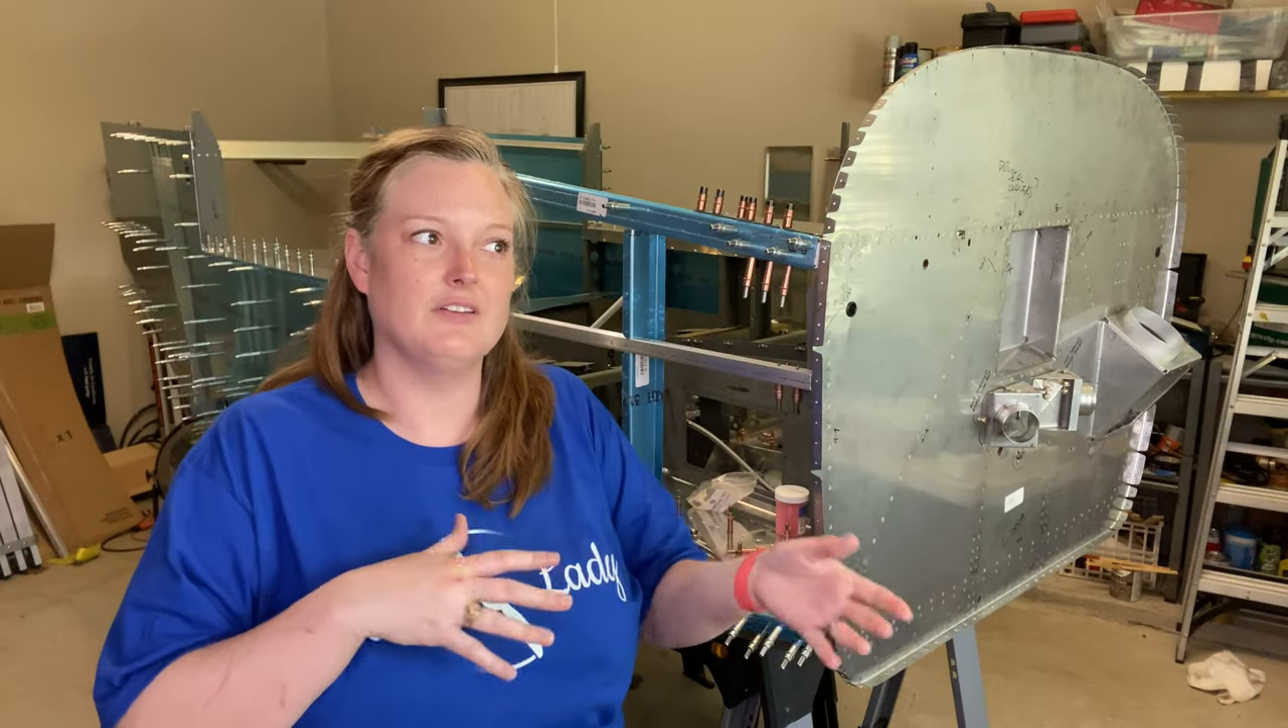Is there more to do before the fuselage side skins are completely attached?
Yes.